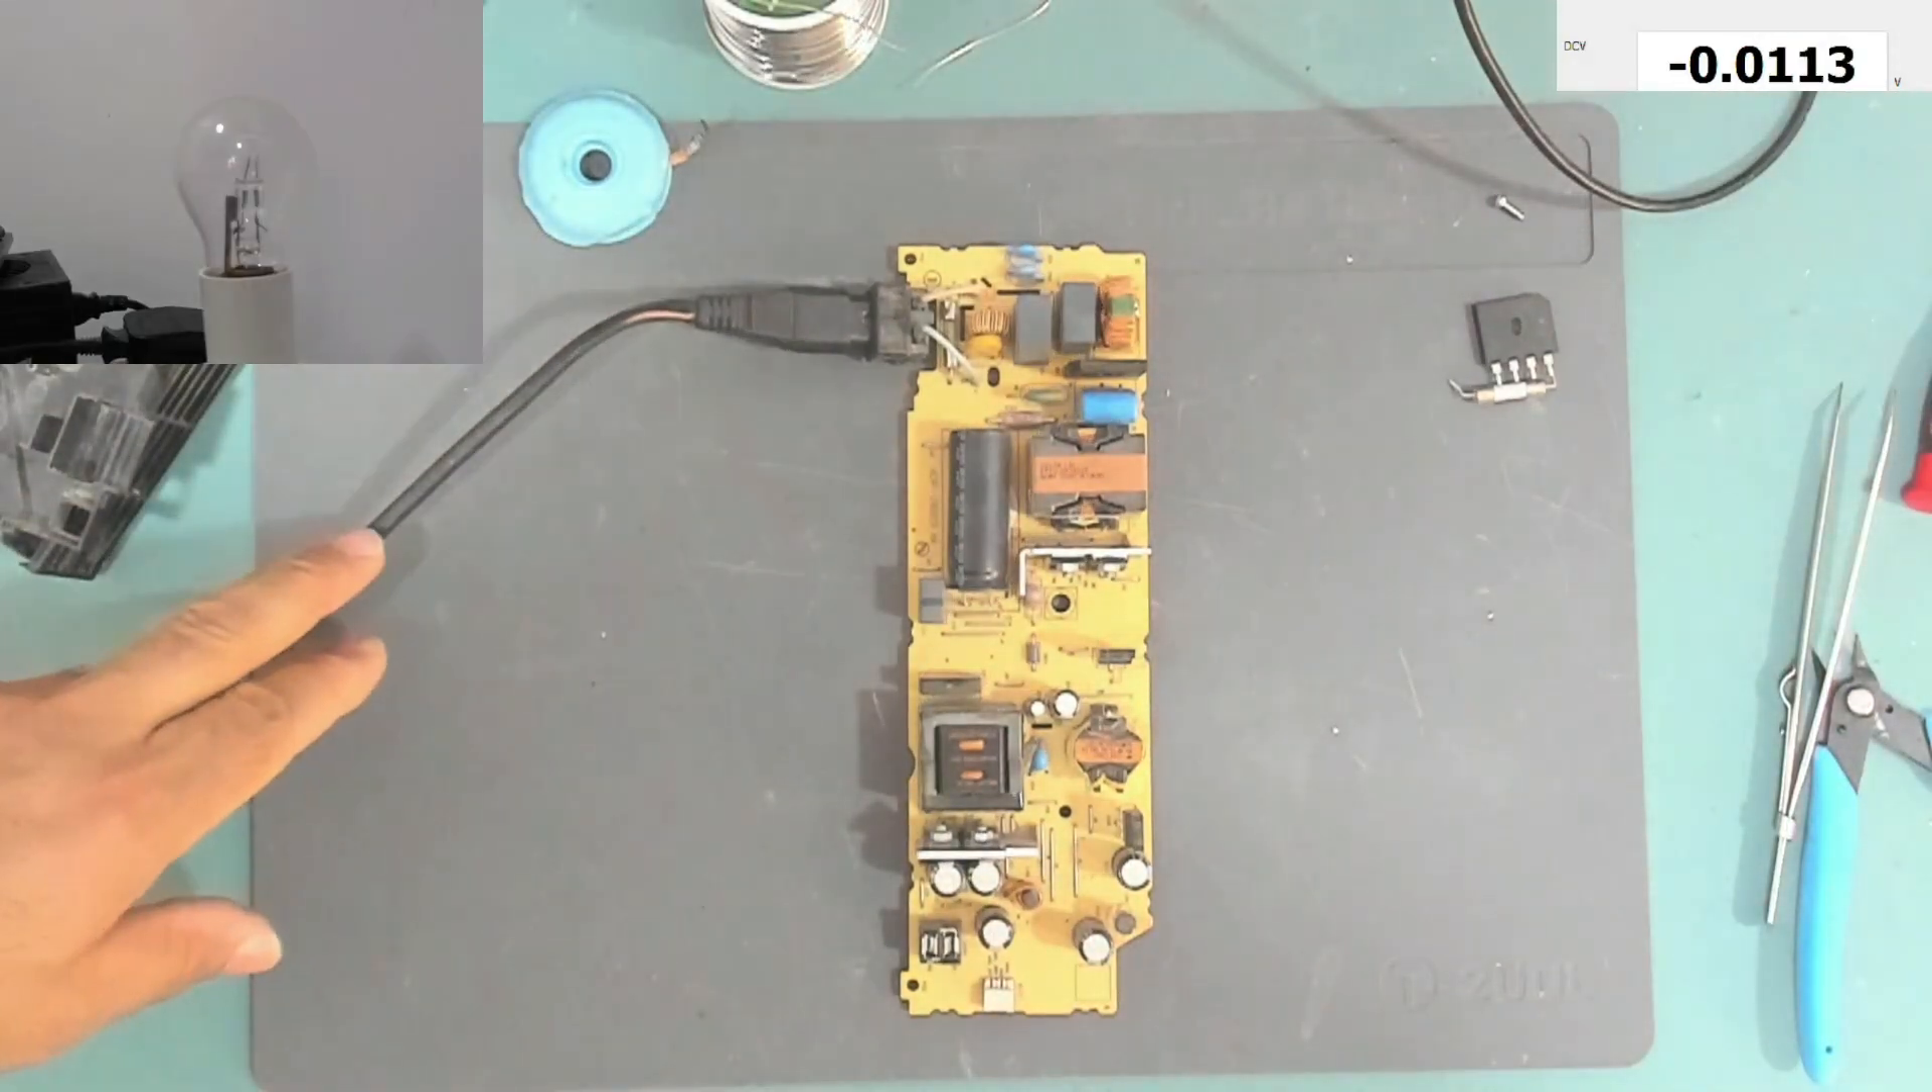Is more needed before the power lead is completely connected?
No.